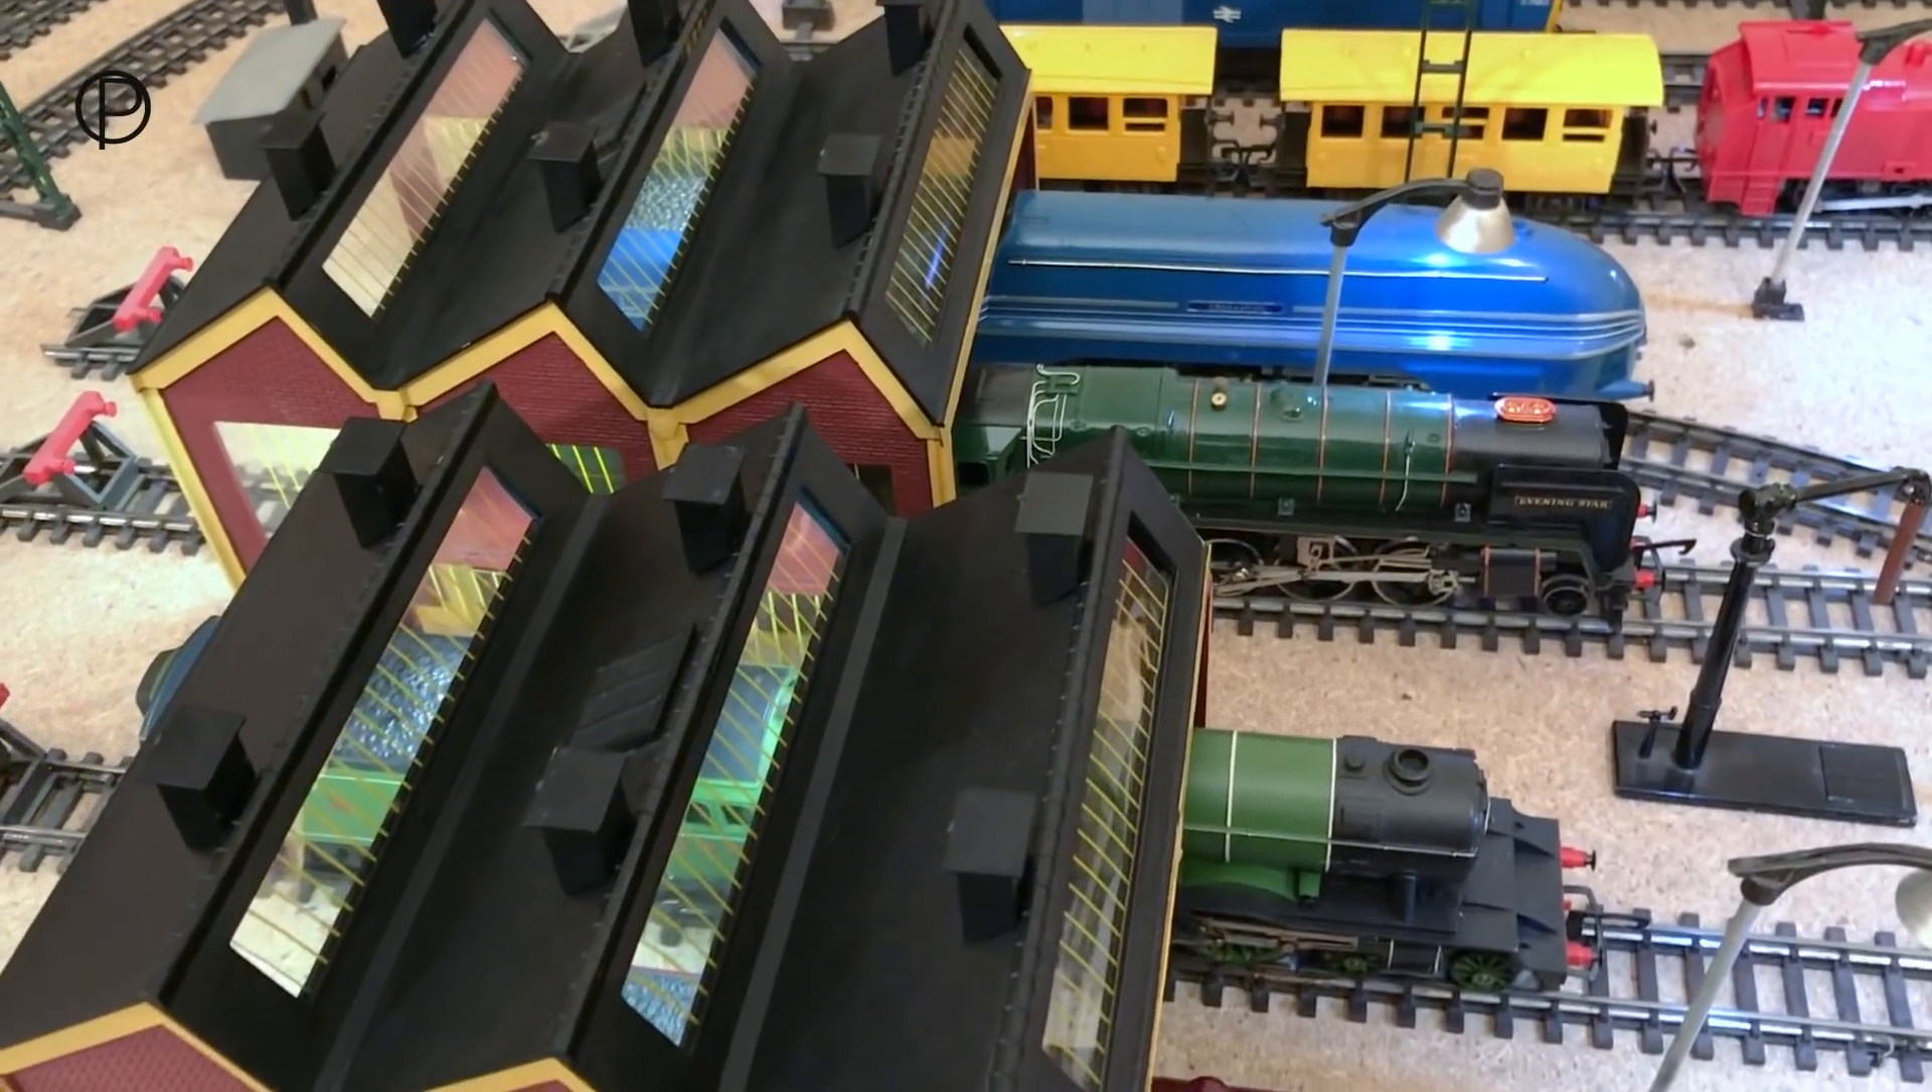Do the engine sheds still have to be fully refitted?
No.